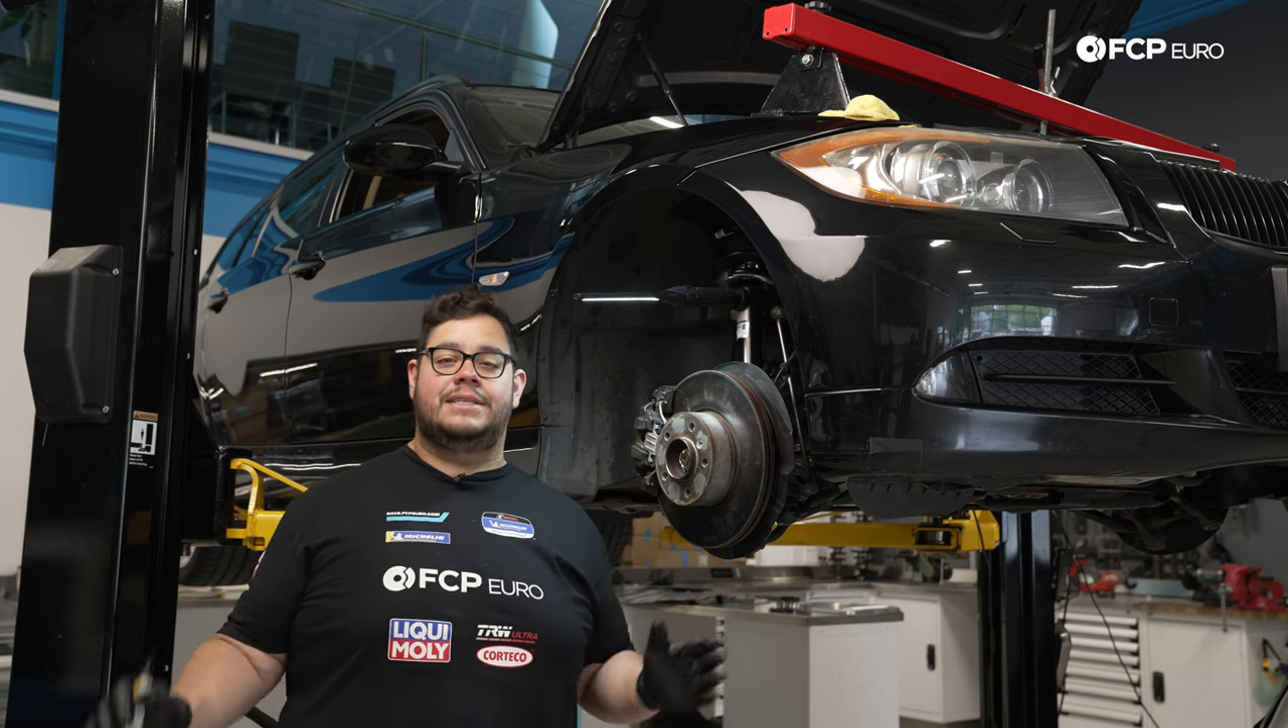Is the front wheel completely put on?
No.